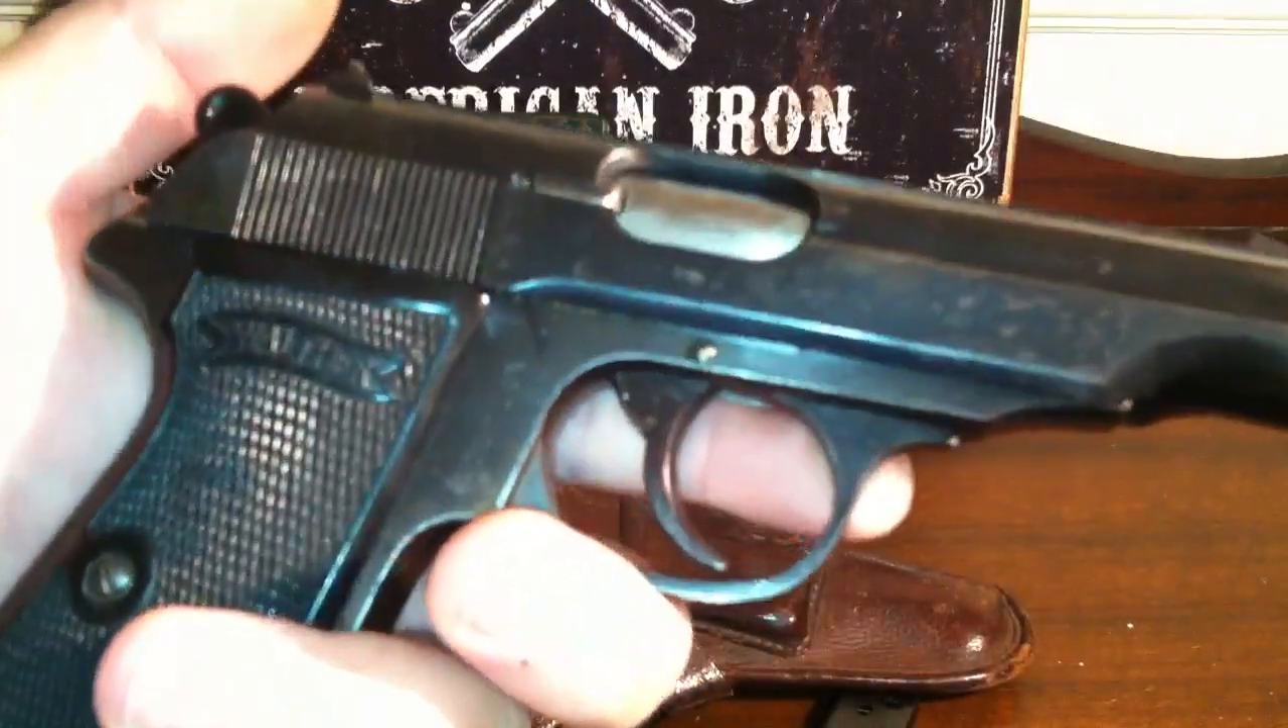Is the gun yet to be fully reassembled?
No.